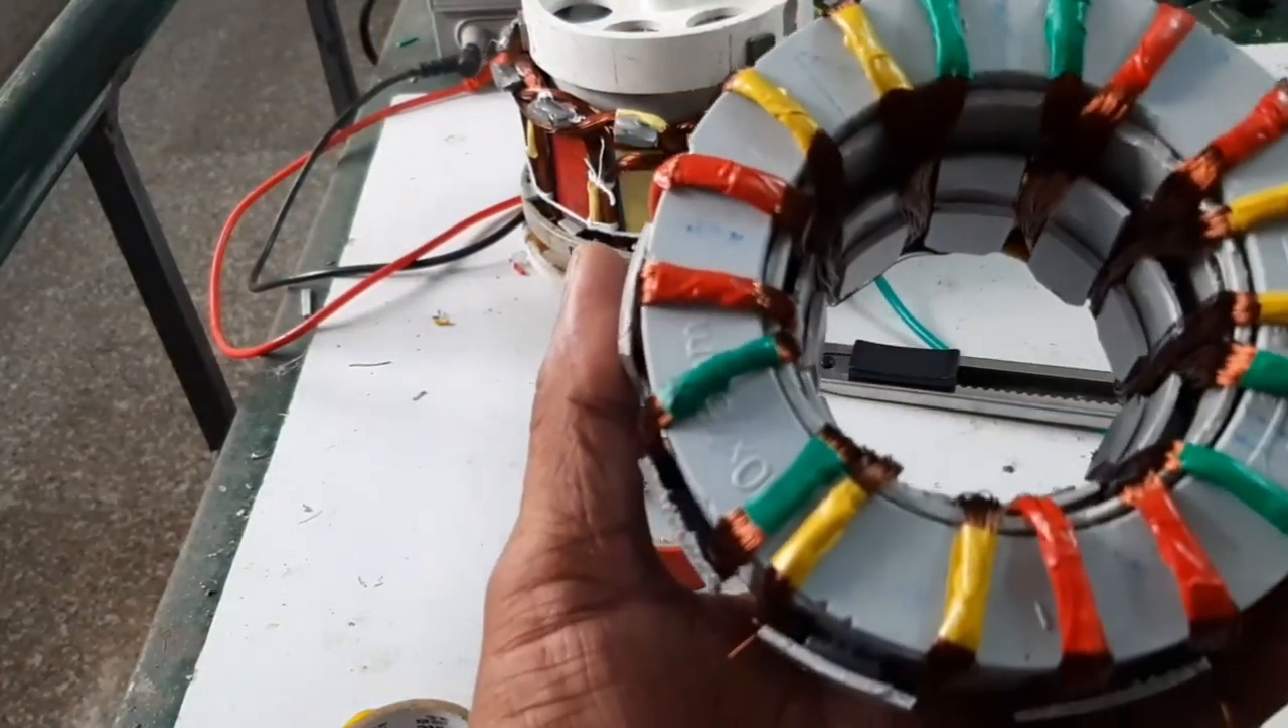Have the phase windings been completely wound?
Yes.